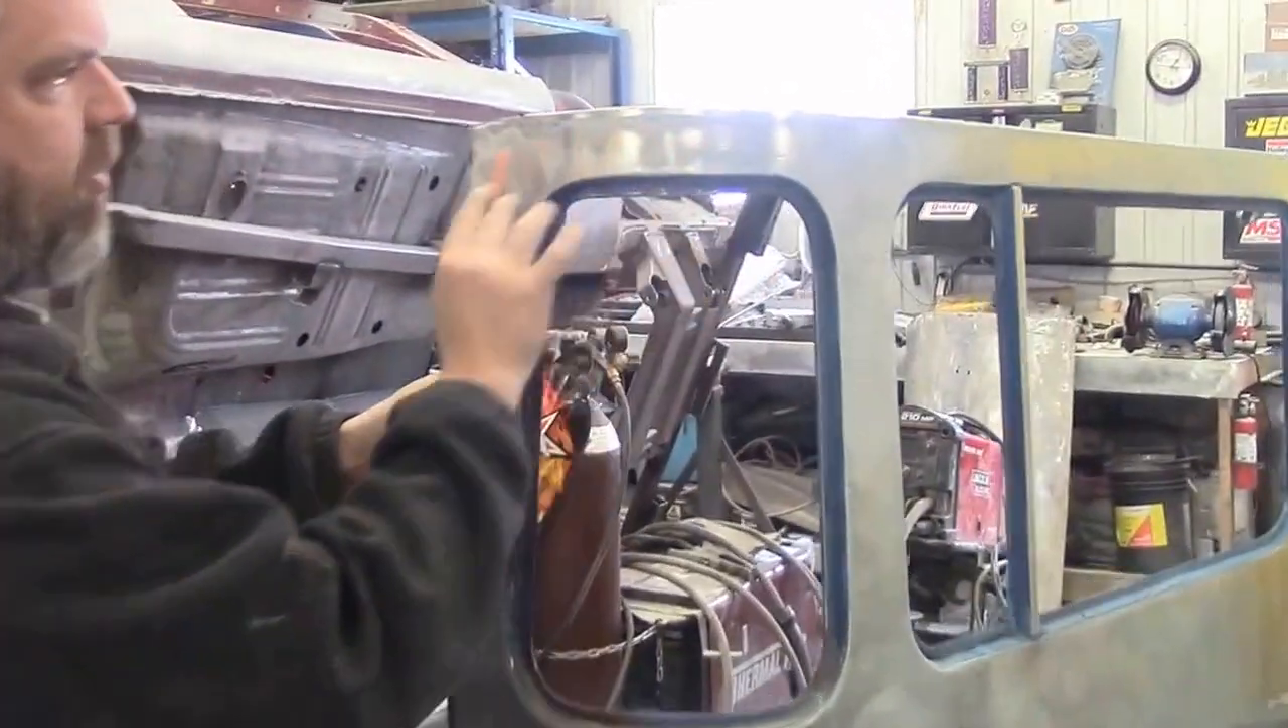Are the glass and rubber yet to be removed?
No.